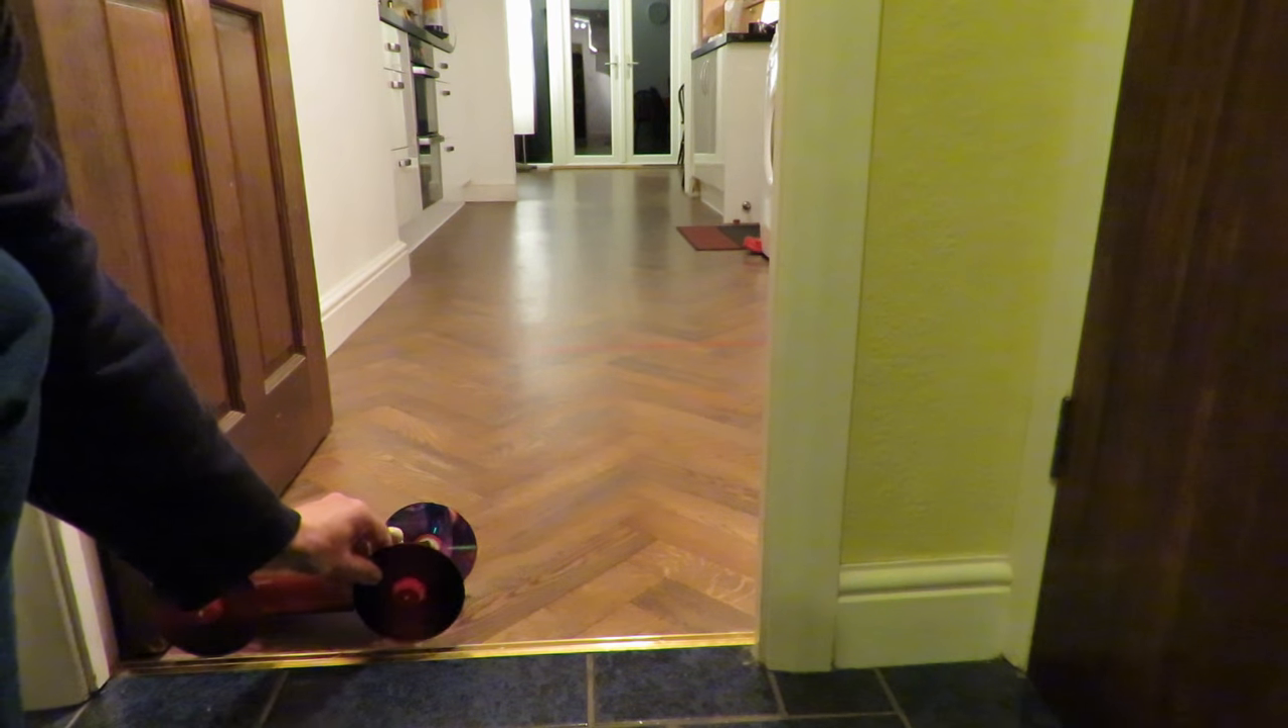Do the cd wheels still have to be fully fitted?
No.